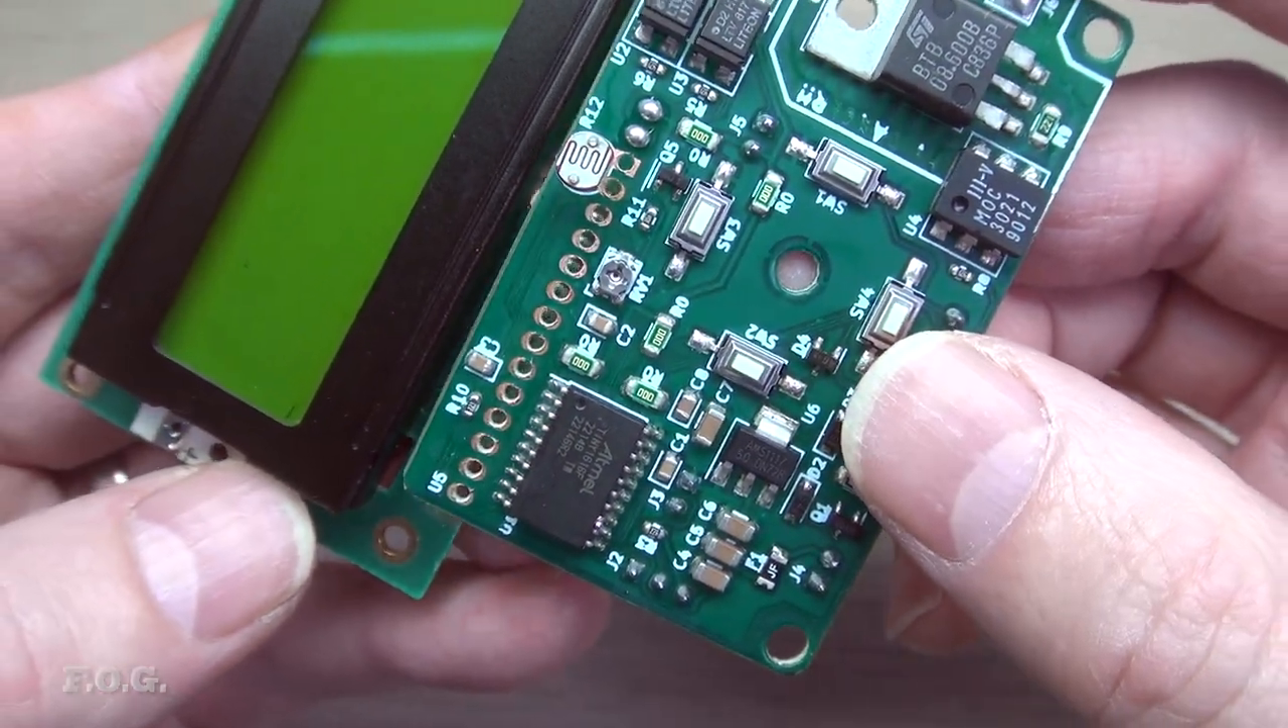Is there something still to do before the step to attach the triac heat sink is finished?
Yes.